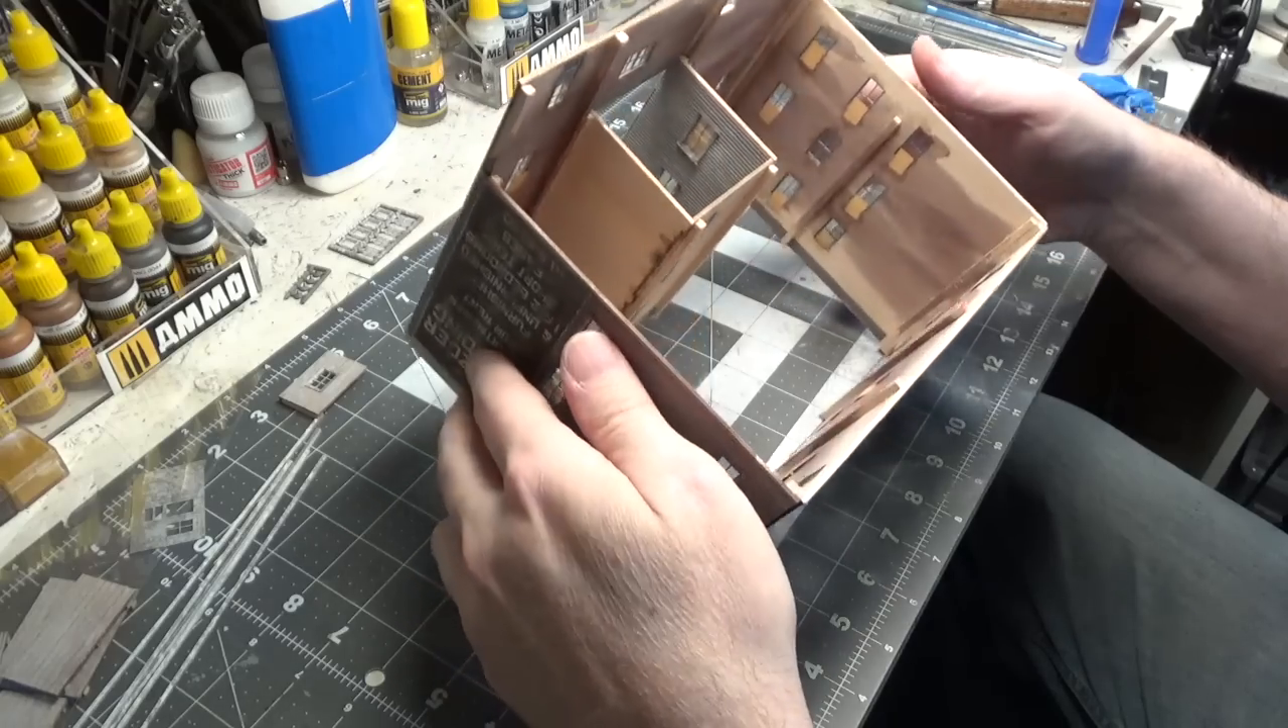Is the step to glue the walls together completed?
Yes.